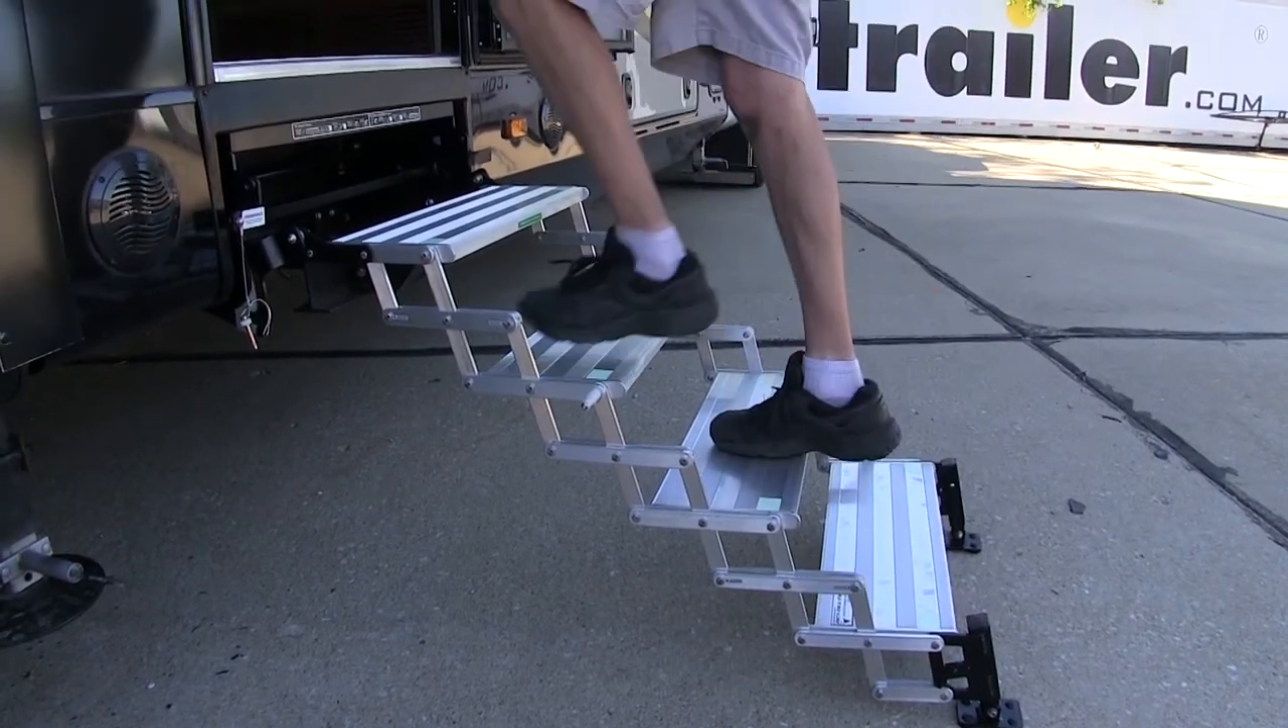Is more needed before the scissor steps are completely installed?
No.